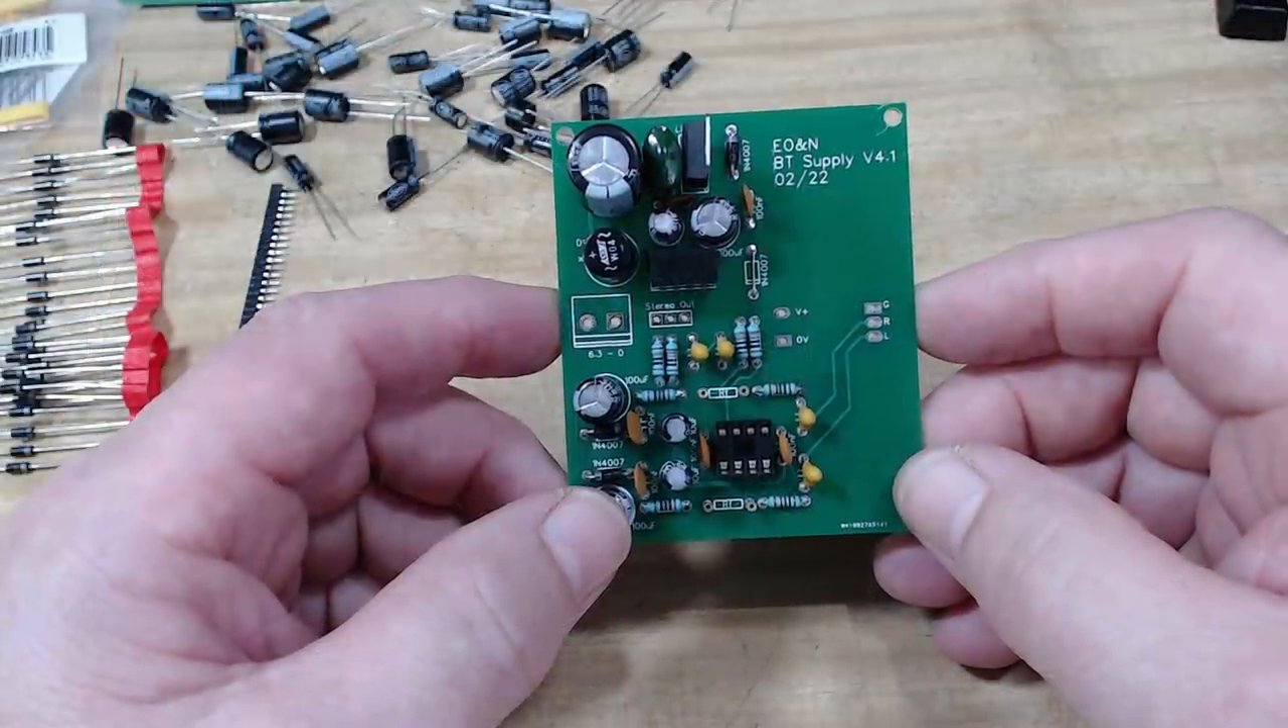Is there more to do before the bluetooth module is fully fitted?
Yes.